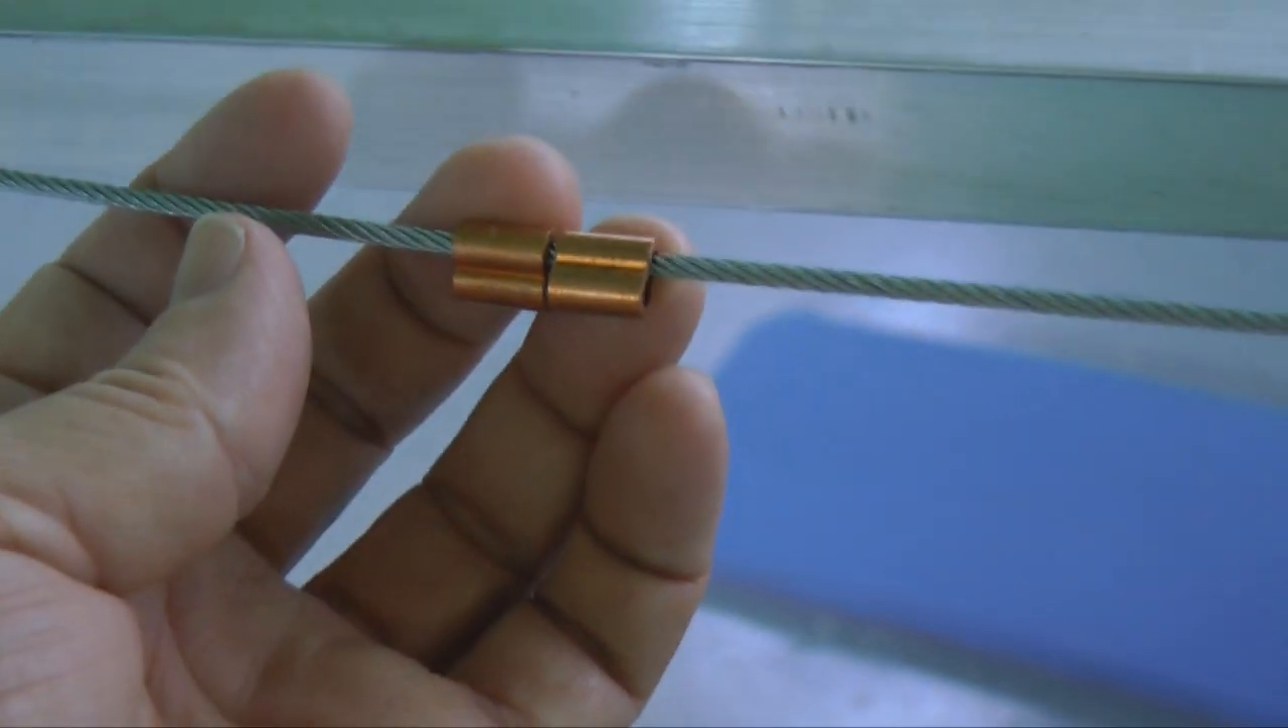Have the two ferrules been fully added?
Yes.